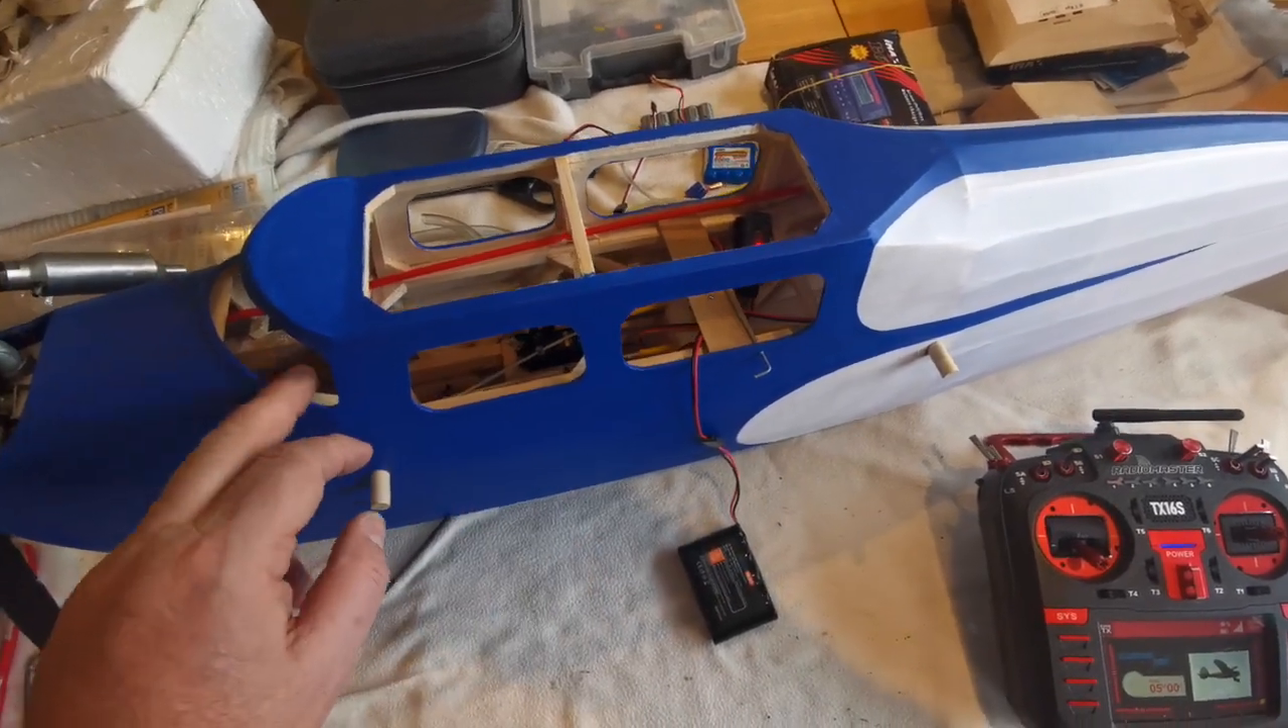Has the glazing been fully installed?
No.